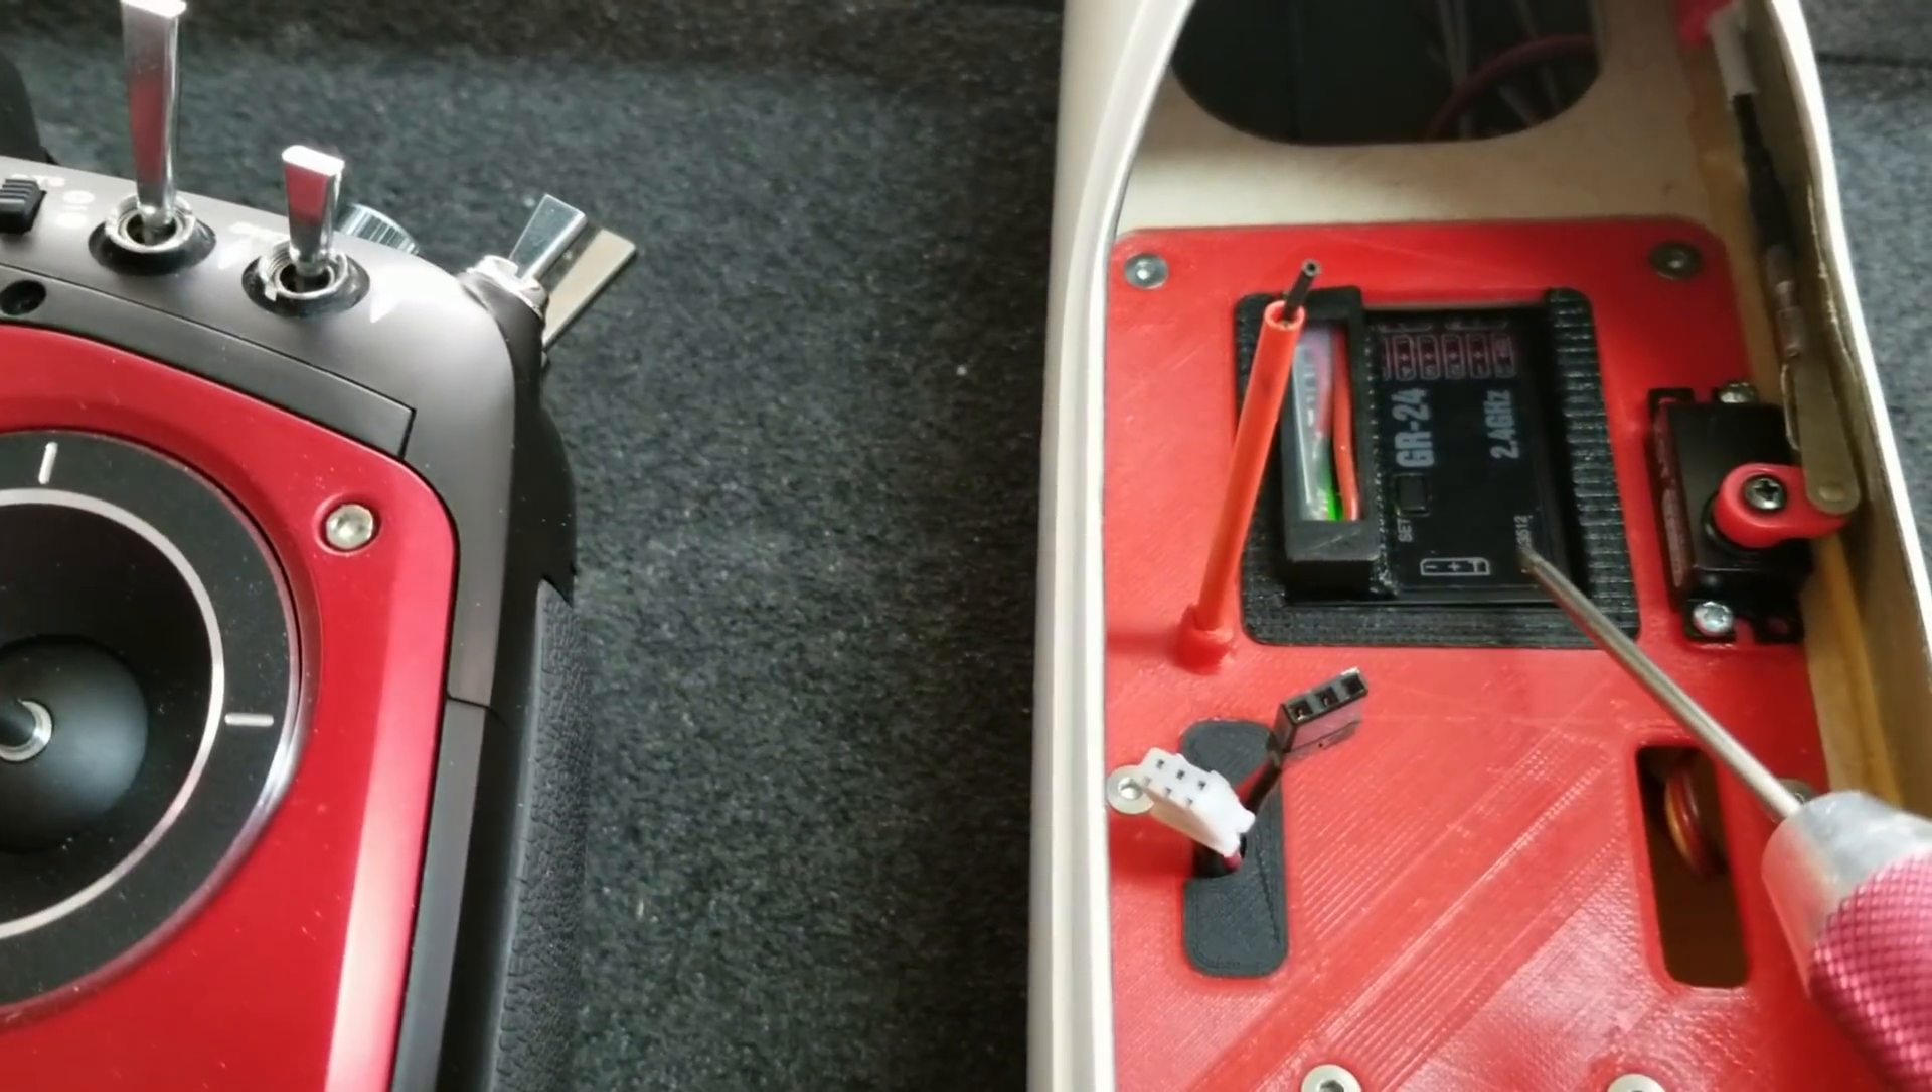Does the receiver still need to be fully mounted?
No.